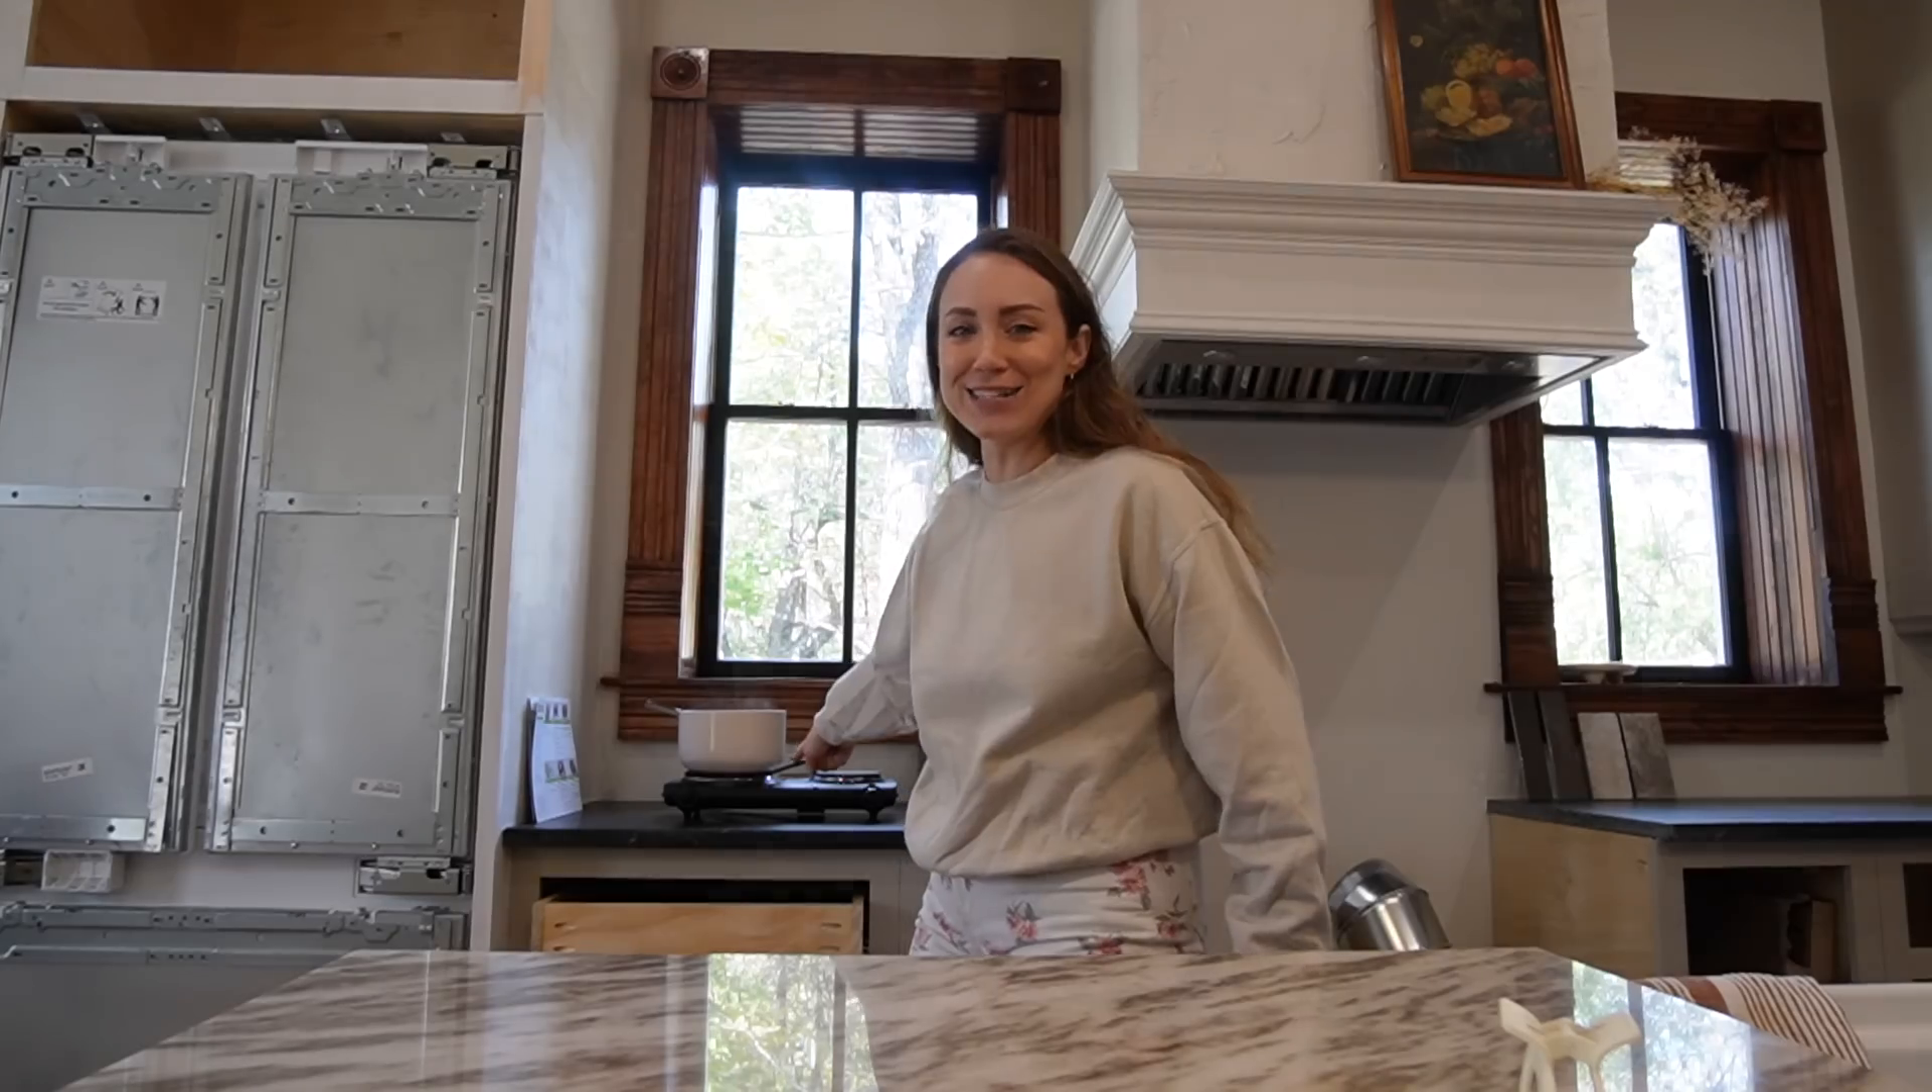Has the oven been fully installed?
No.